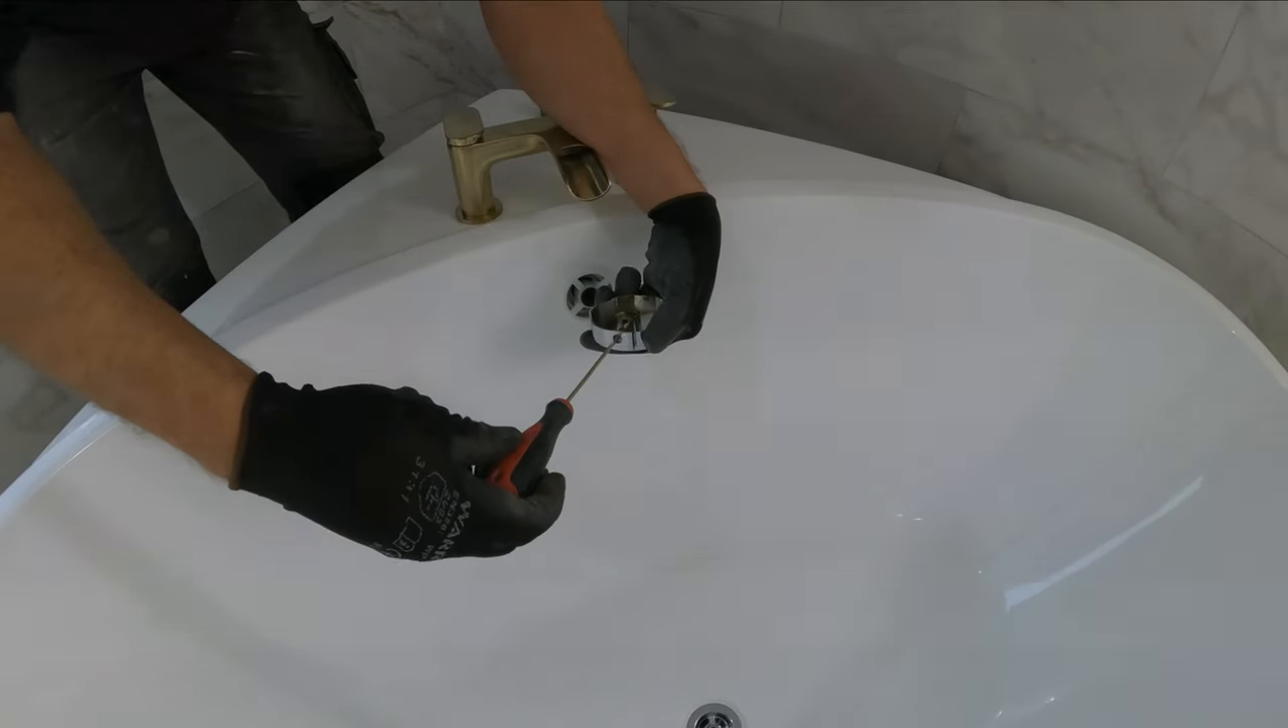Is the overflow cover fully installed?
No.